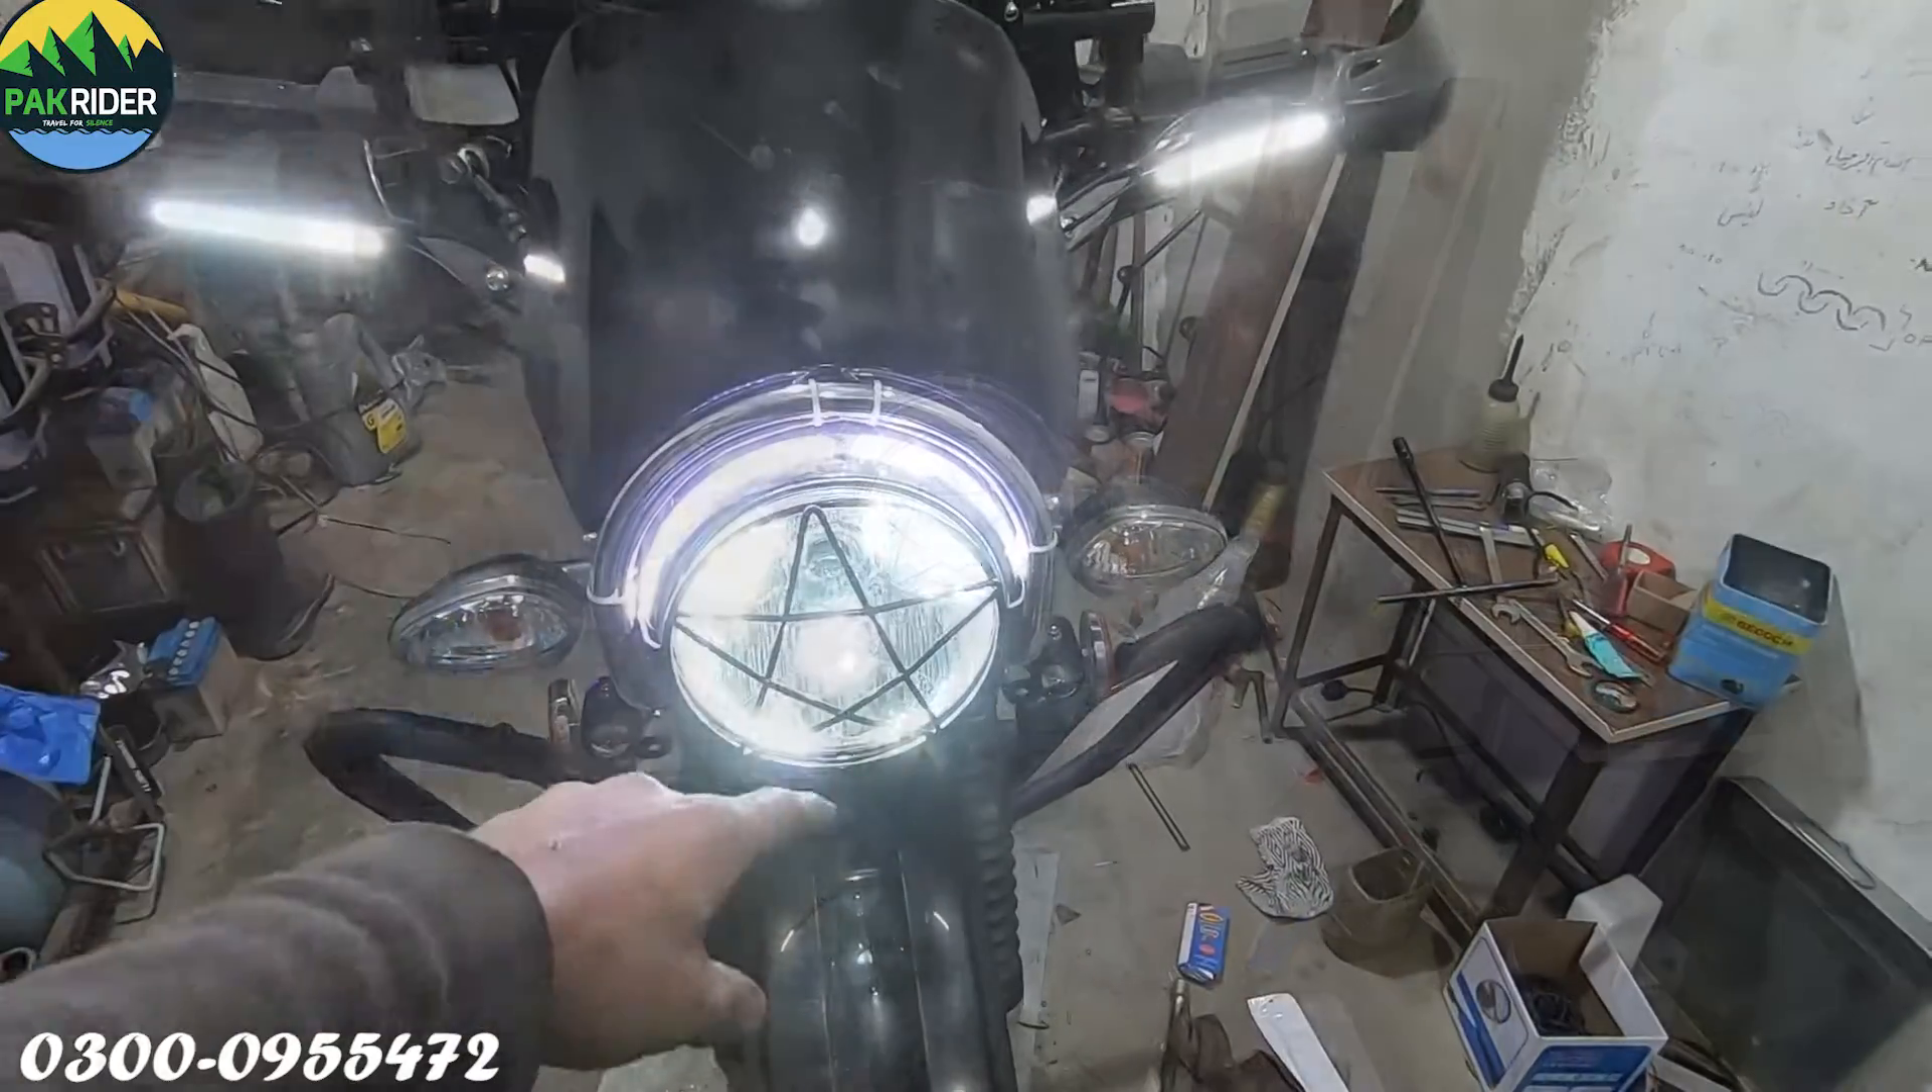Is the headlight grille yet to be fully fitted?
No.